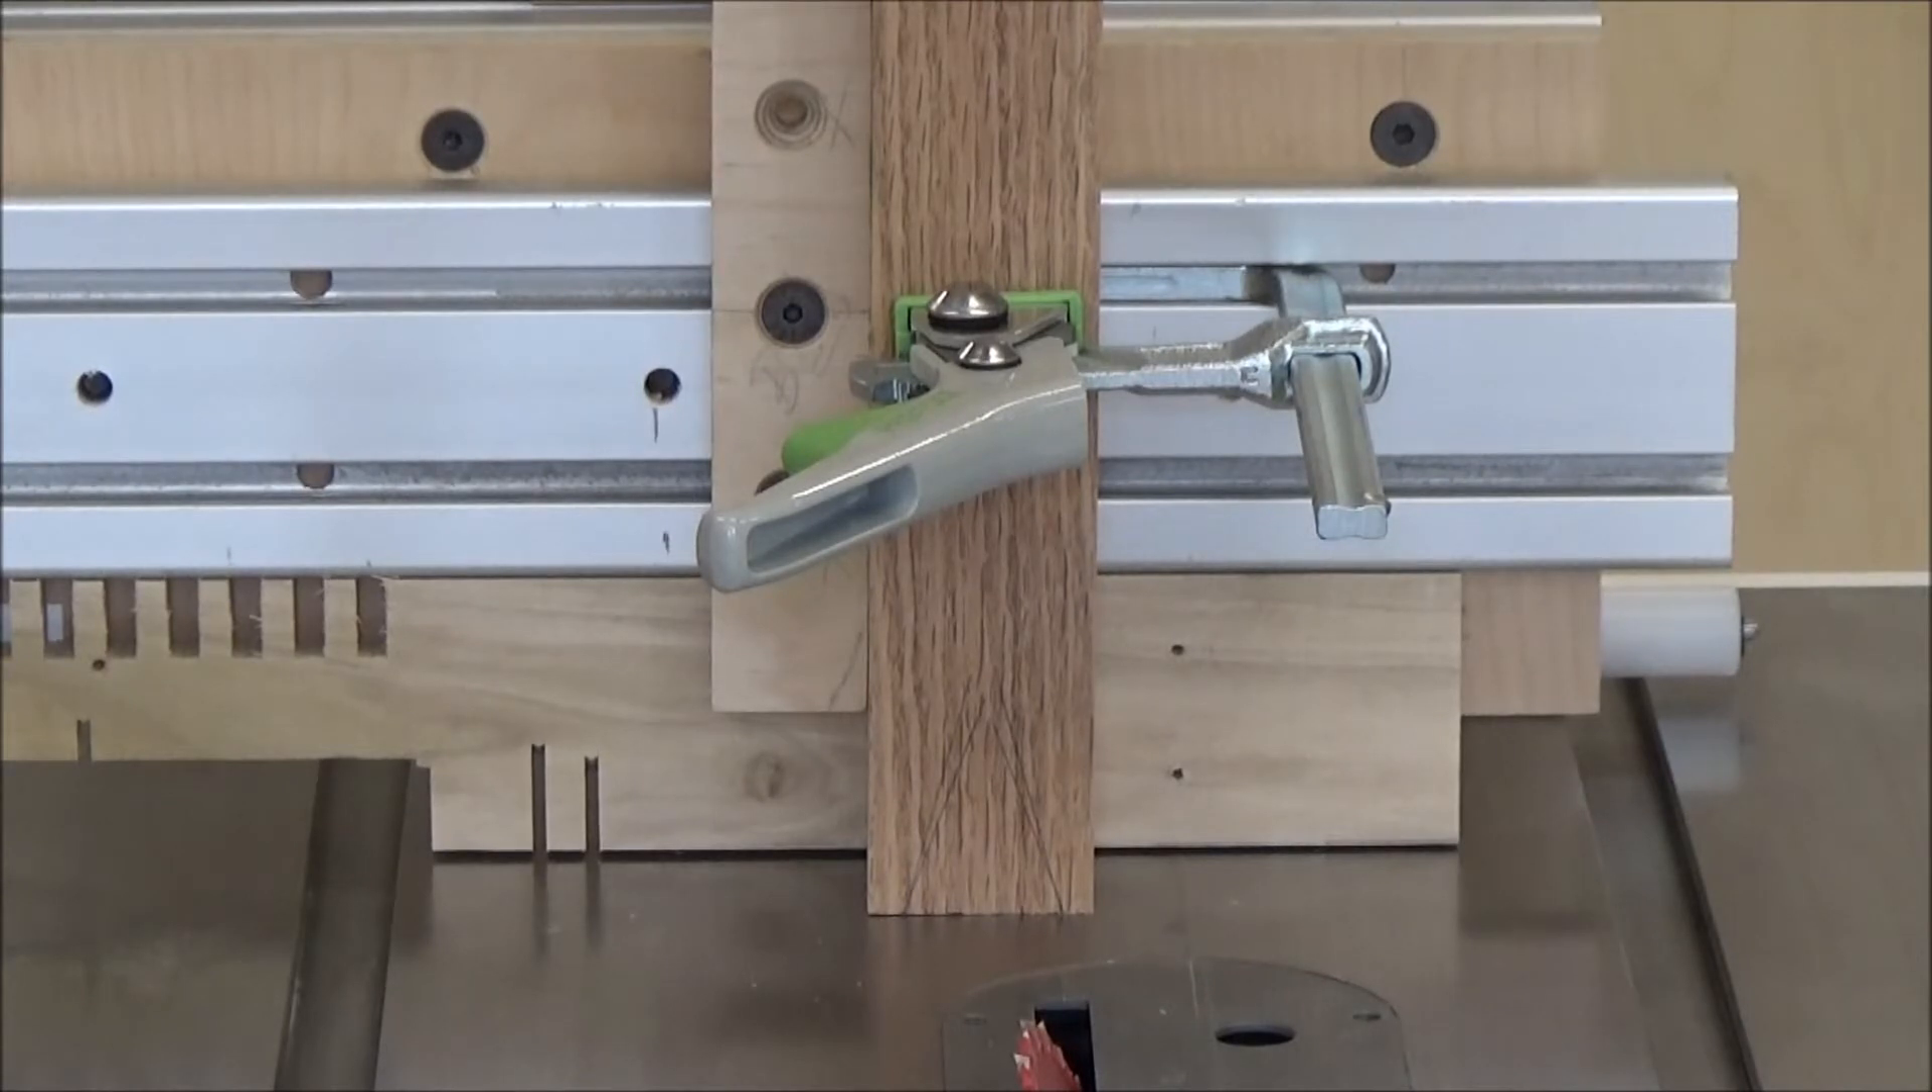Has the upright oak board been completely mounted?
Yes.